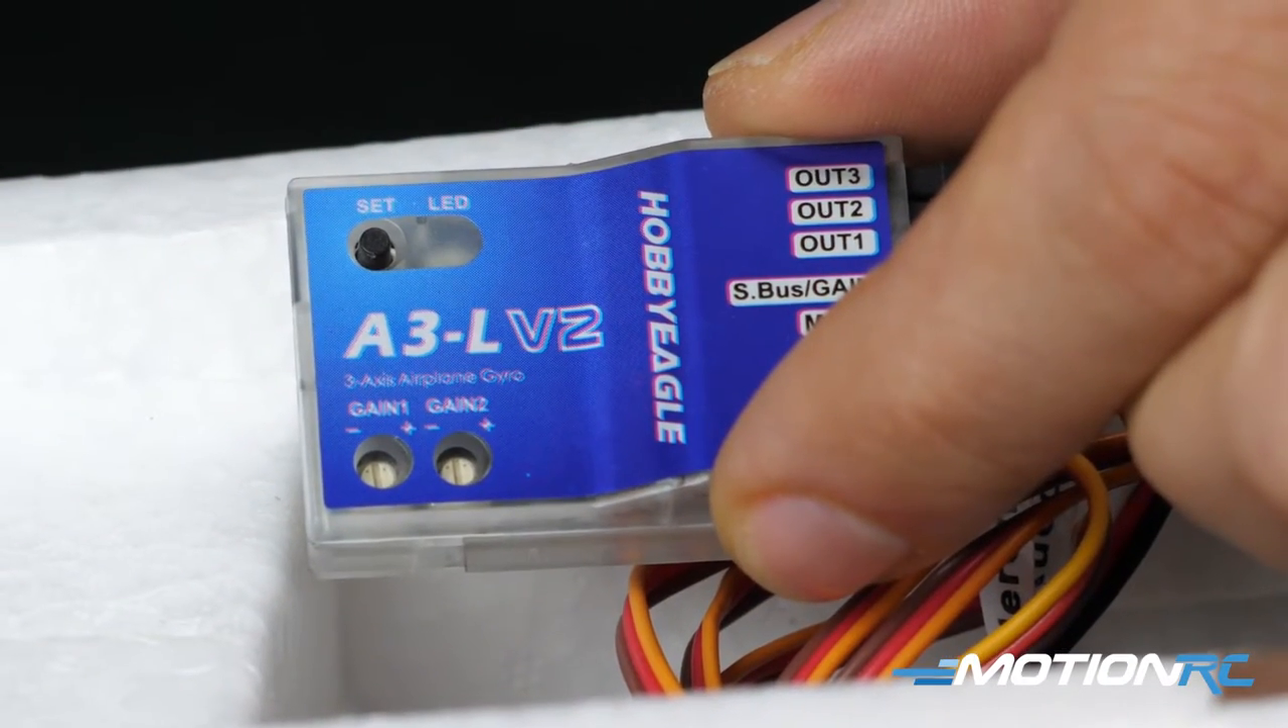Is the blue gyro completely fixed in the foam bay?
No.